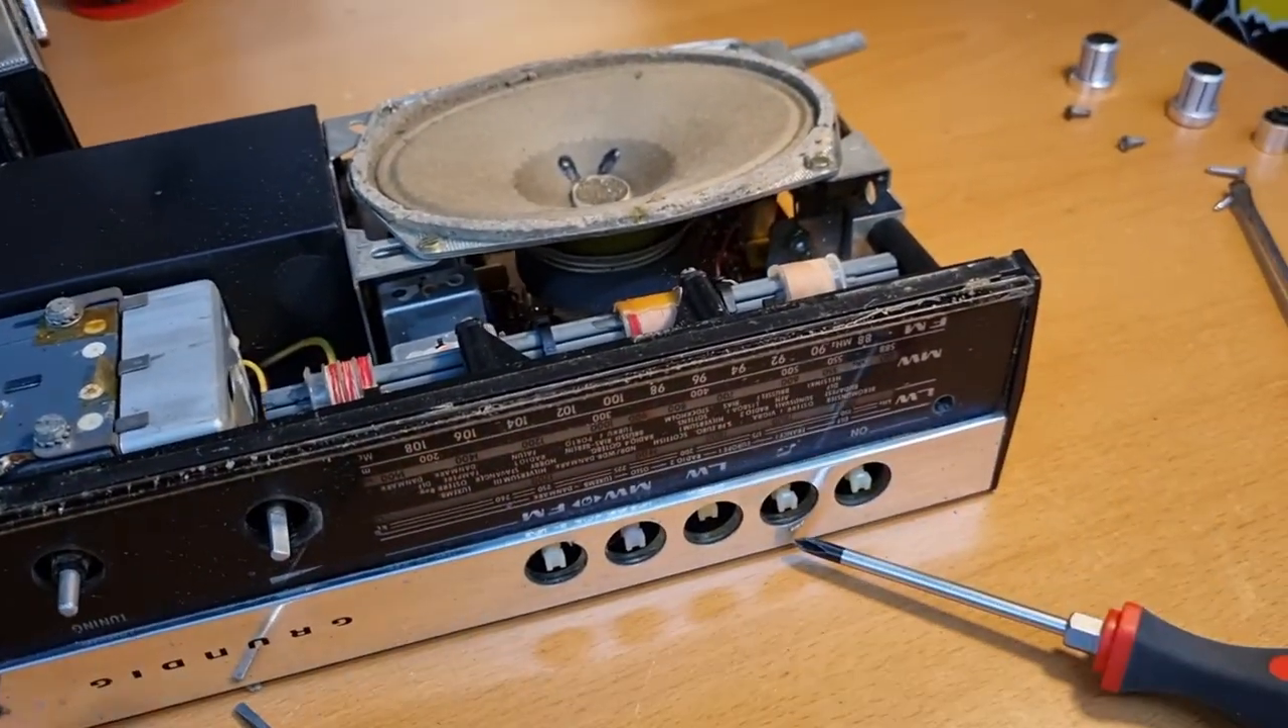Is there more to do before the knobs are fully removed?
No.